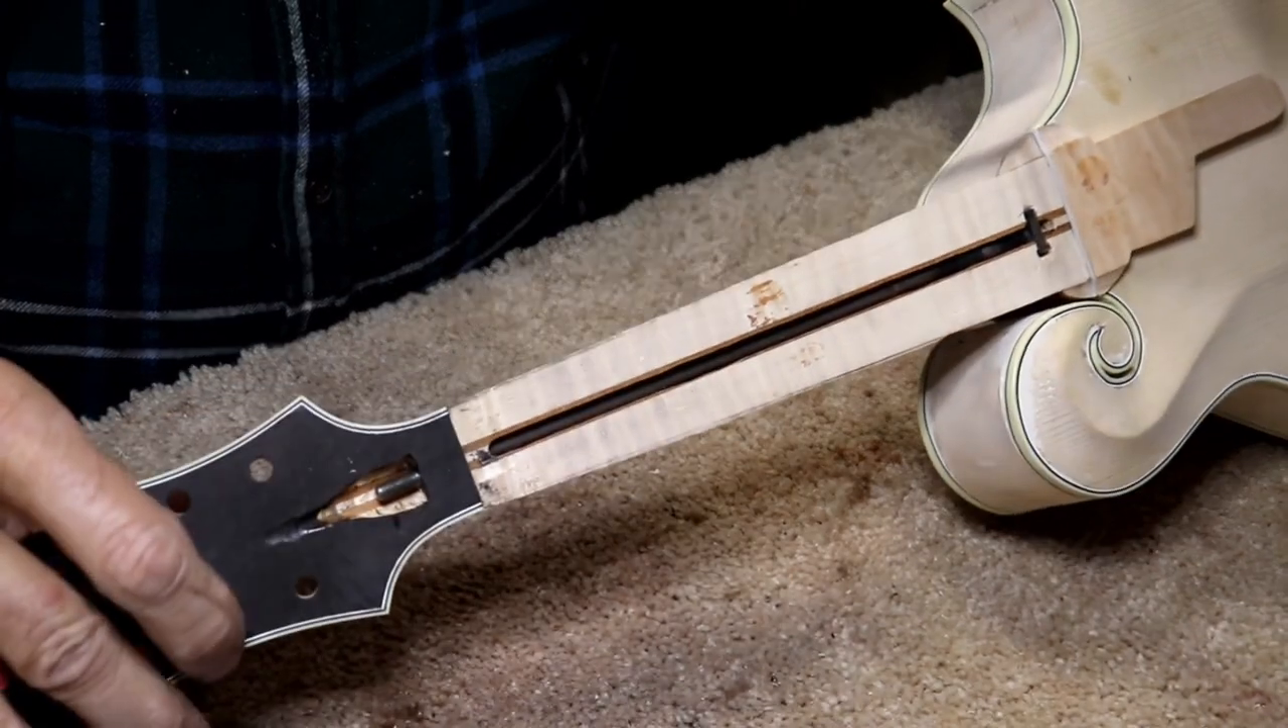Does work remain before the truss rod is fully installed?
No.